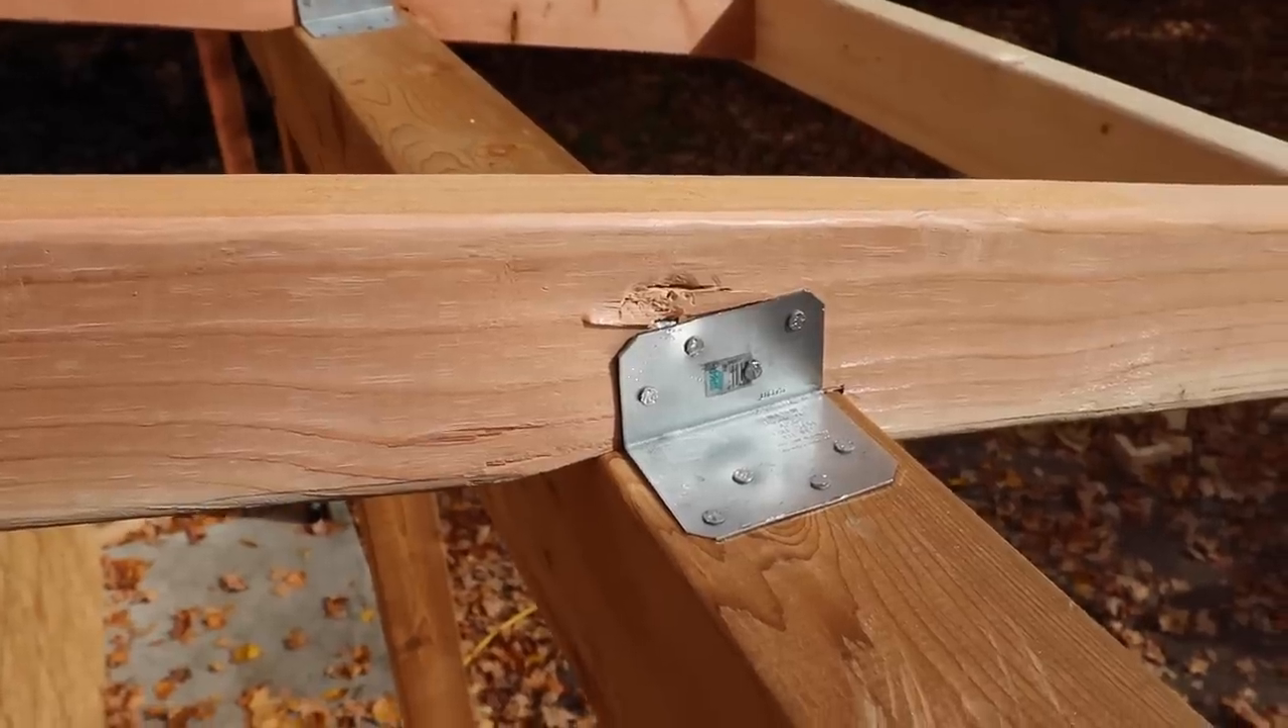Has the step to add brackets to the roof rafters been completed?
Yes.